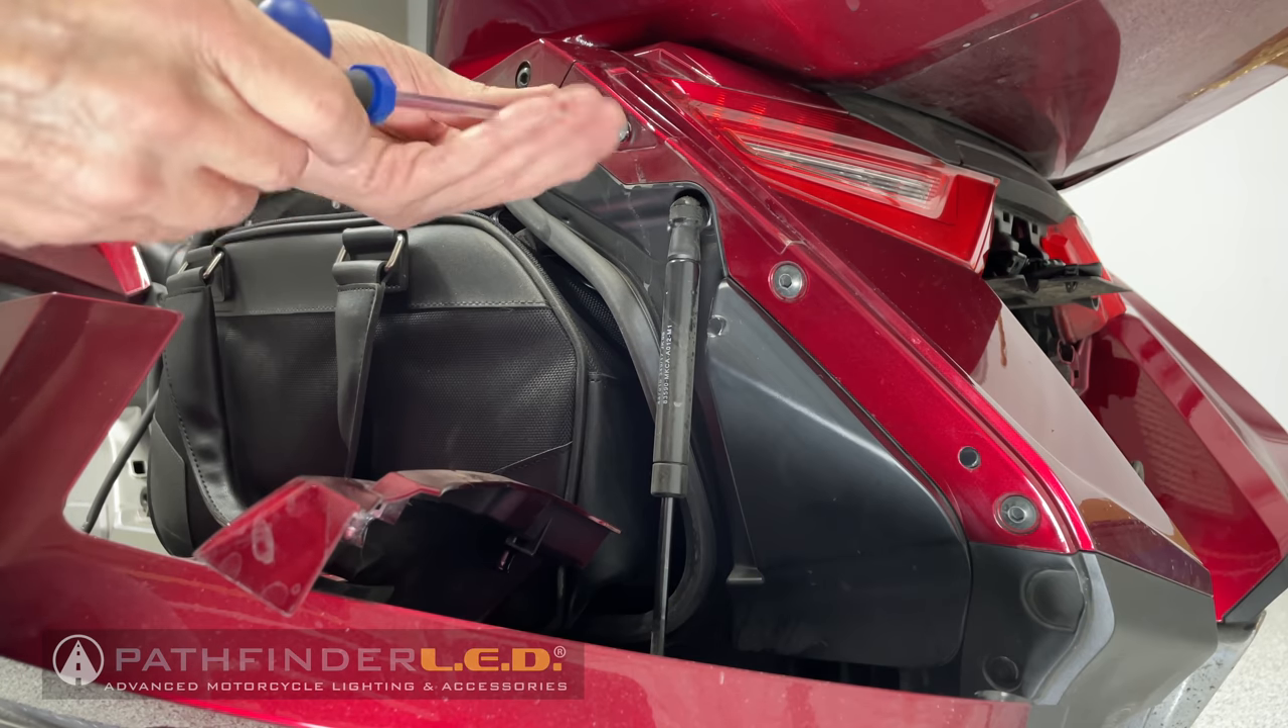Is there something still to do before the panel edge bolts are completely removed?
Yes.